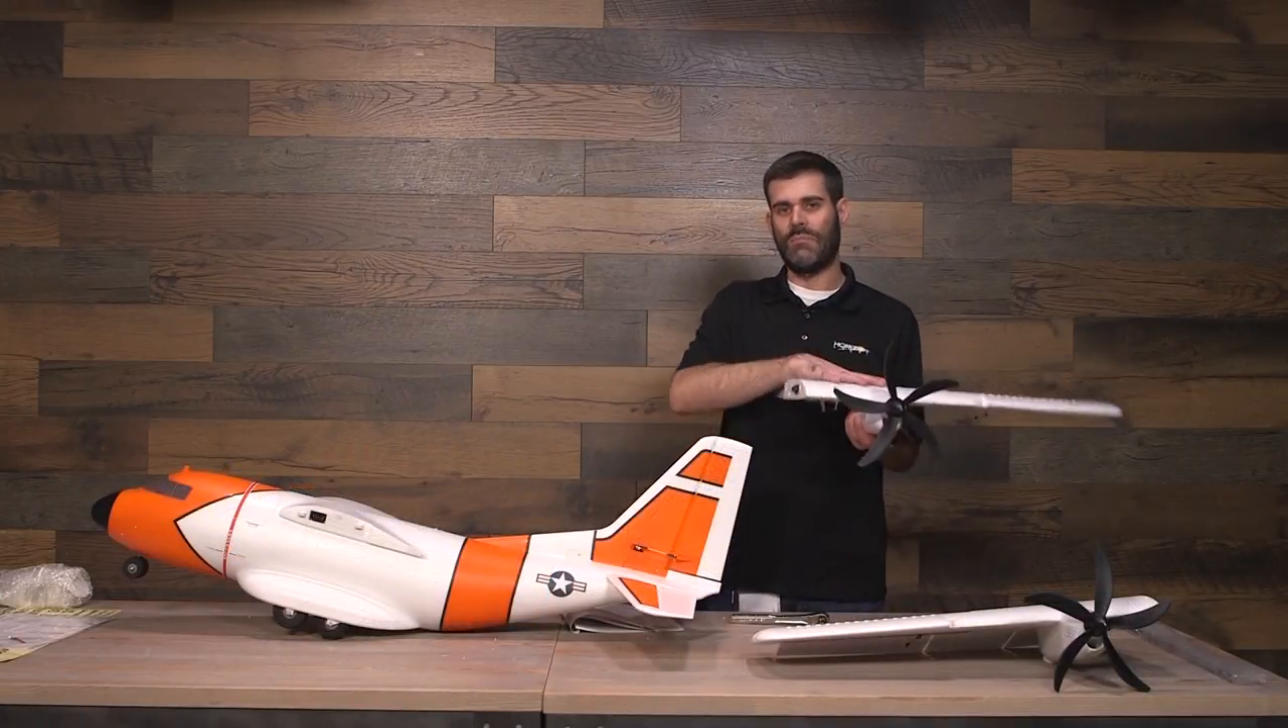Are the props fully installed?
Yes.